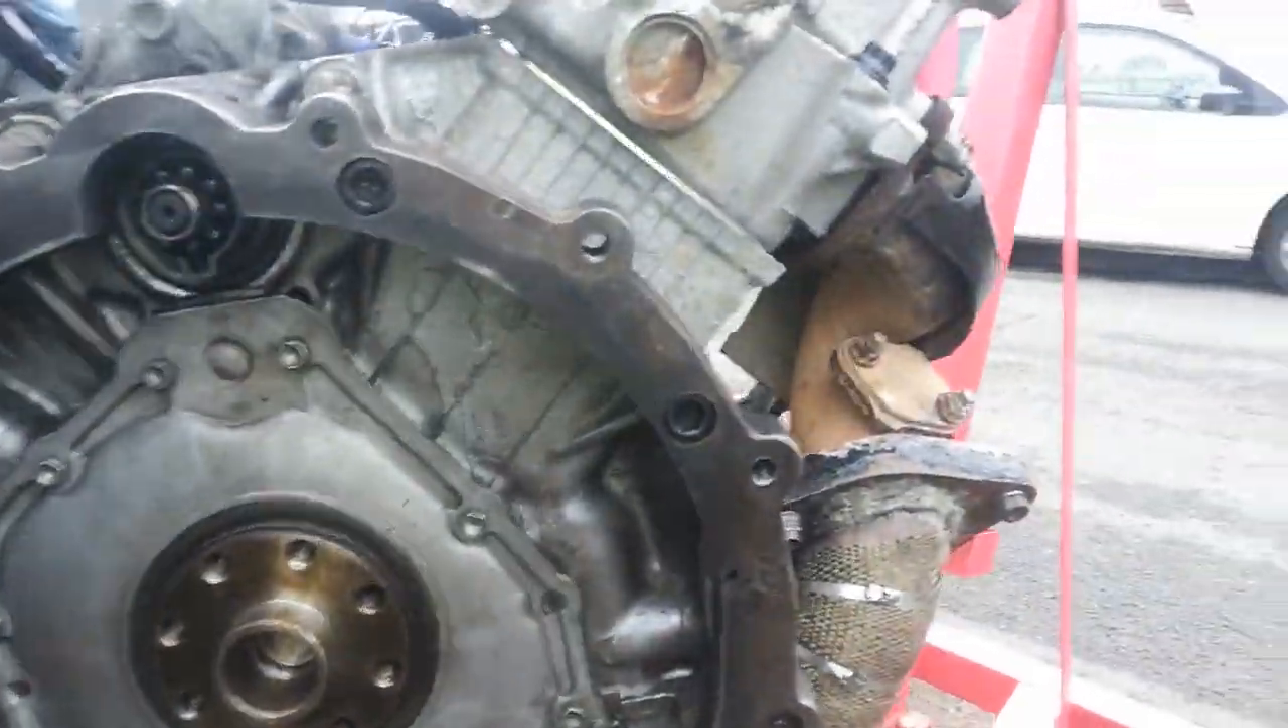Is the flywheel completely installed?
No.